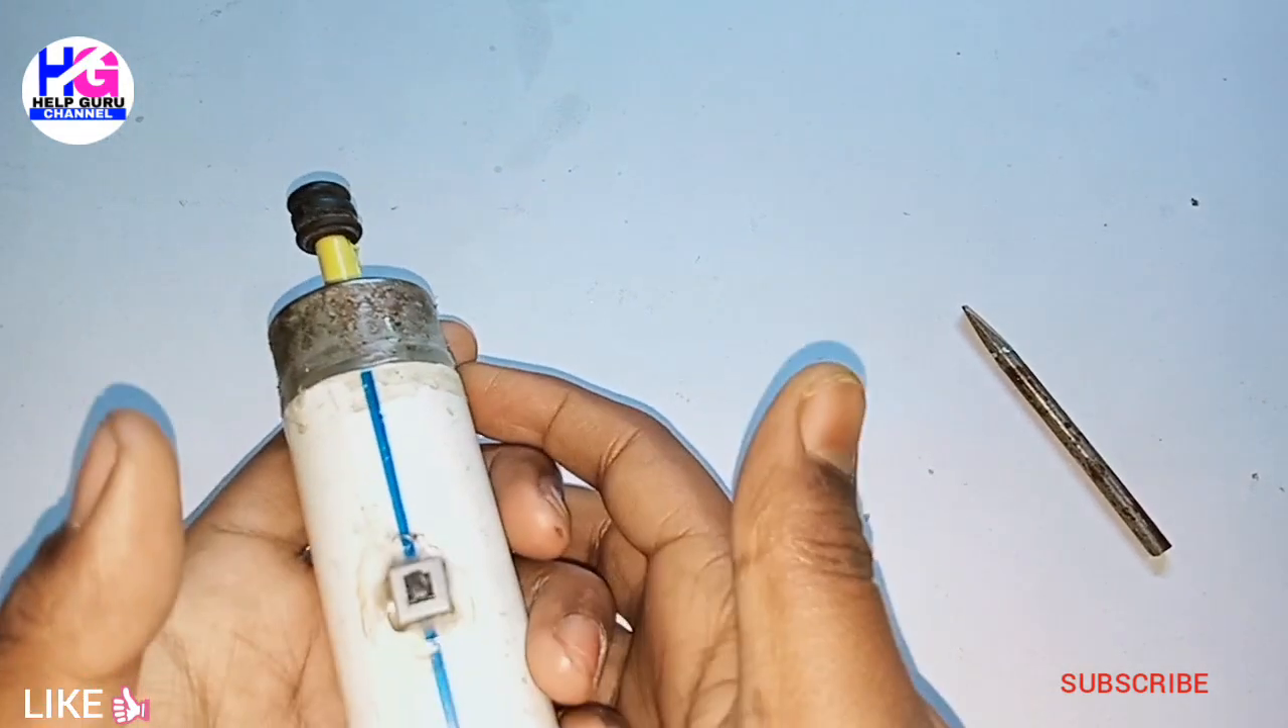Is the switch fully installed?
Yes.